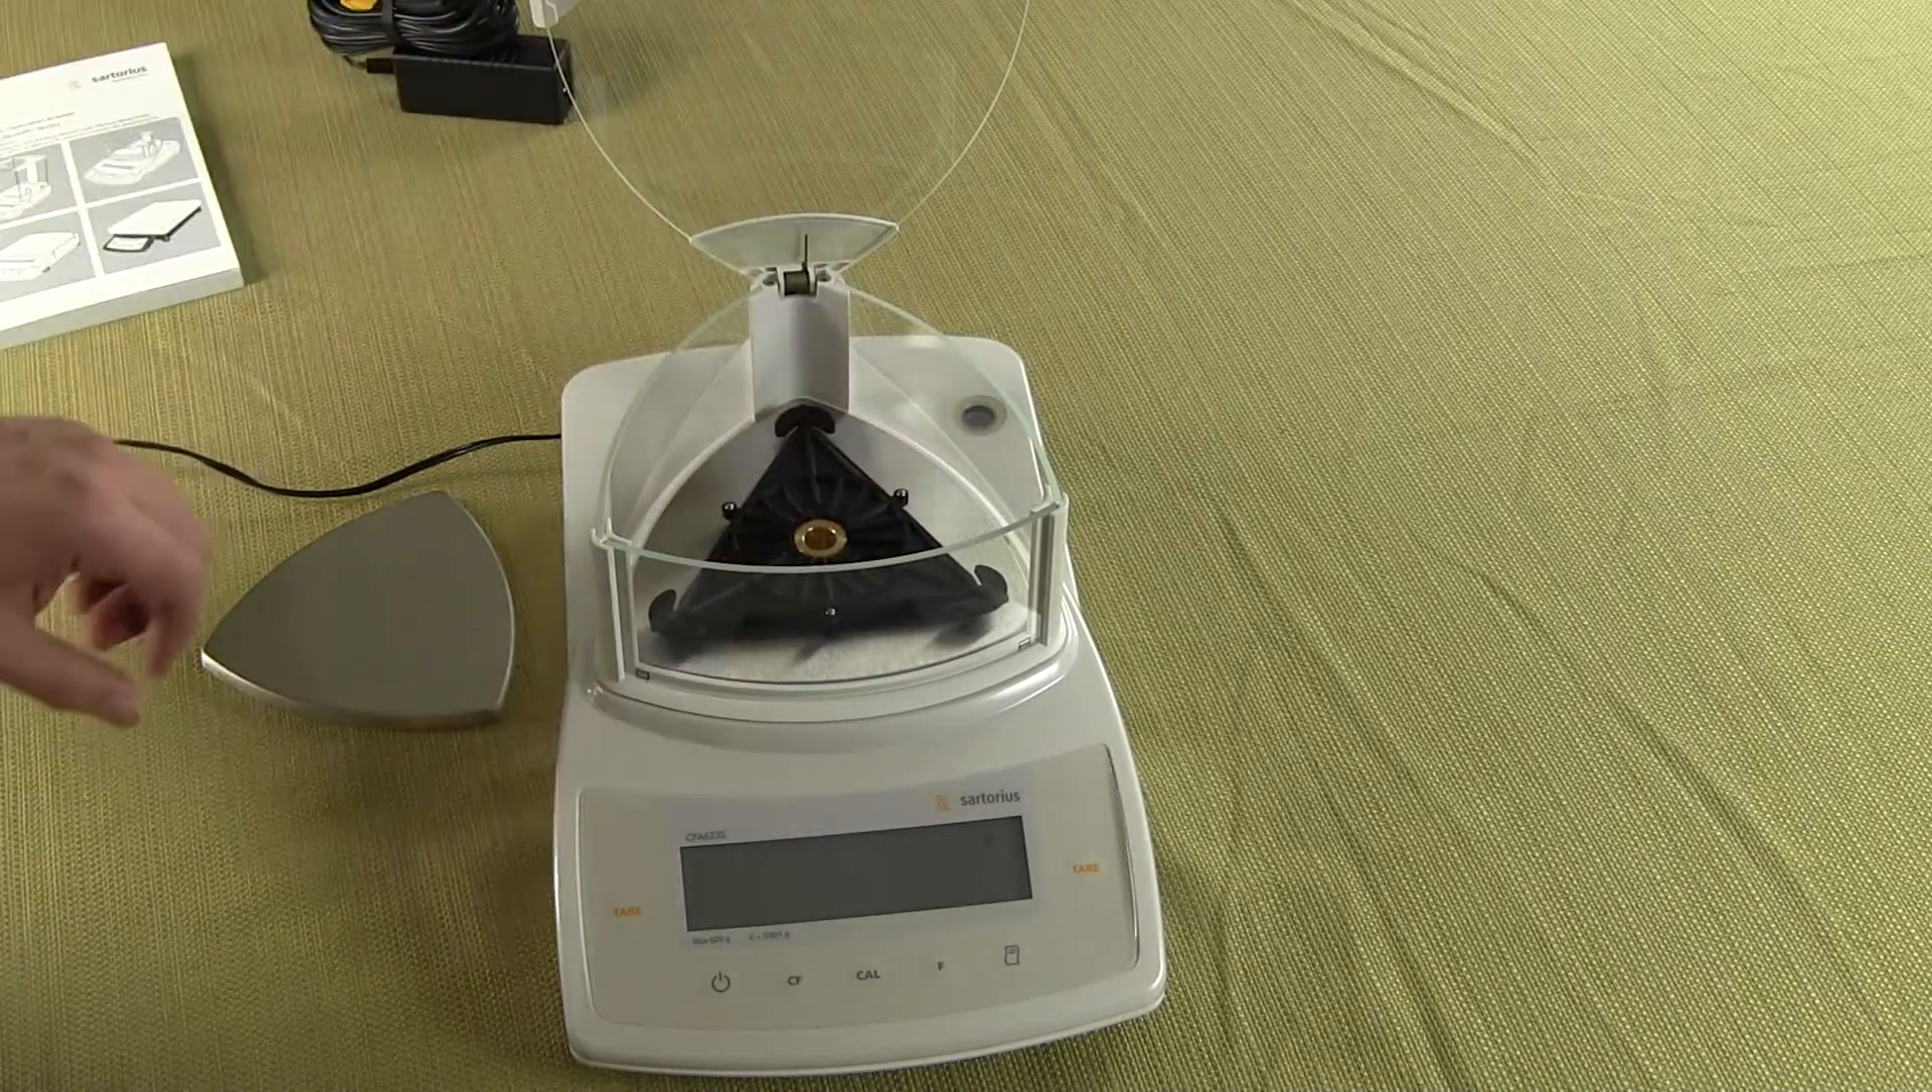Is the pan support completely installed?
Yes.